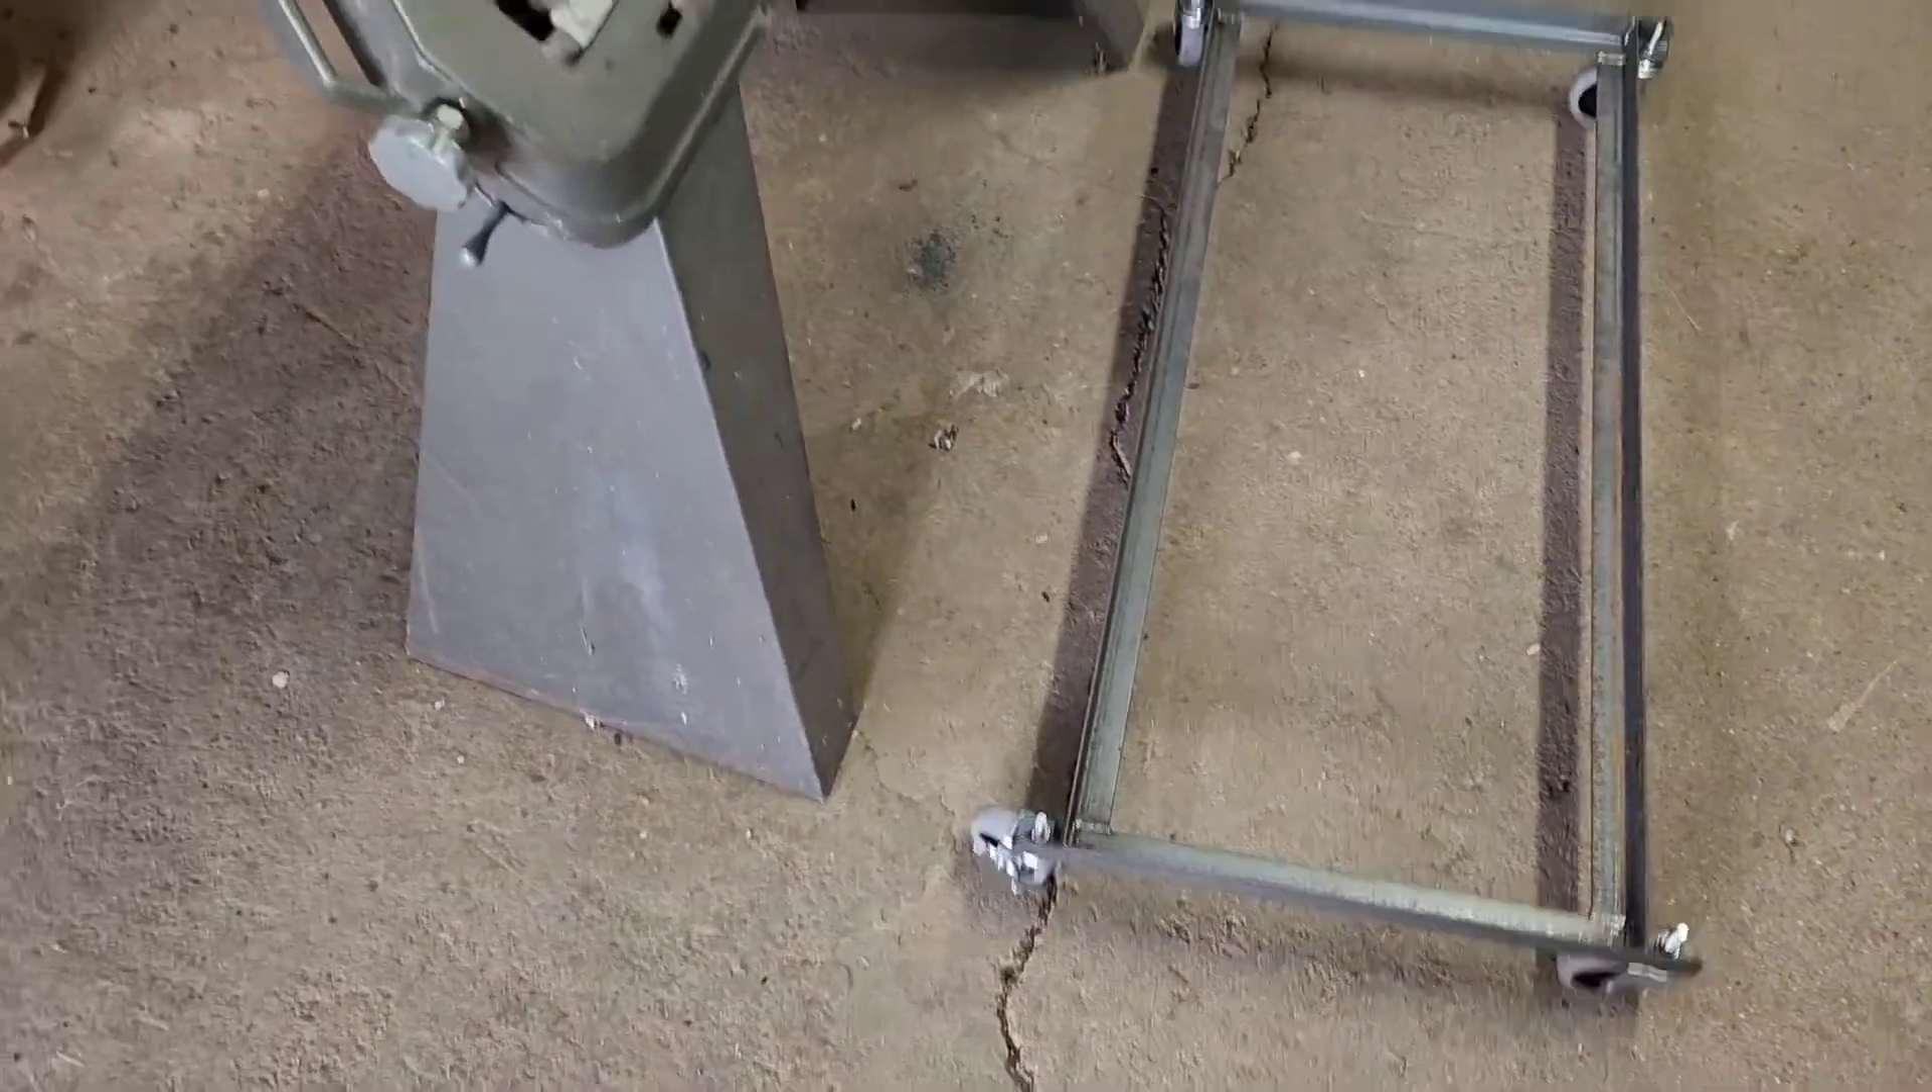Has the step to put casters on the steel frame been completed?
Yes.